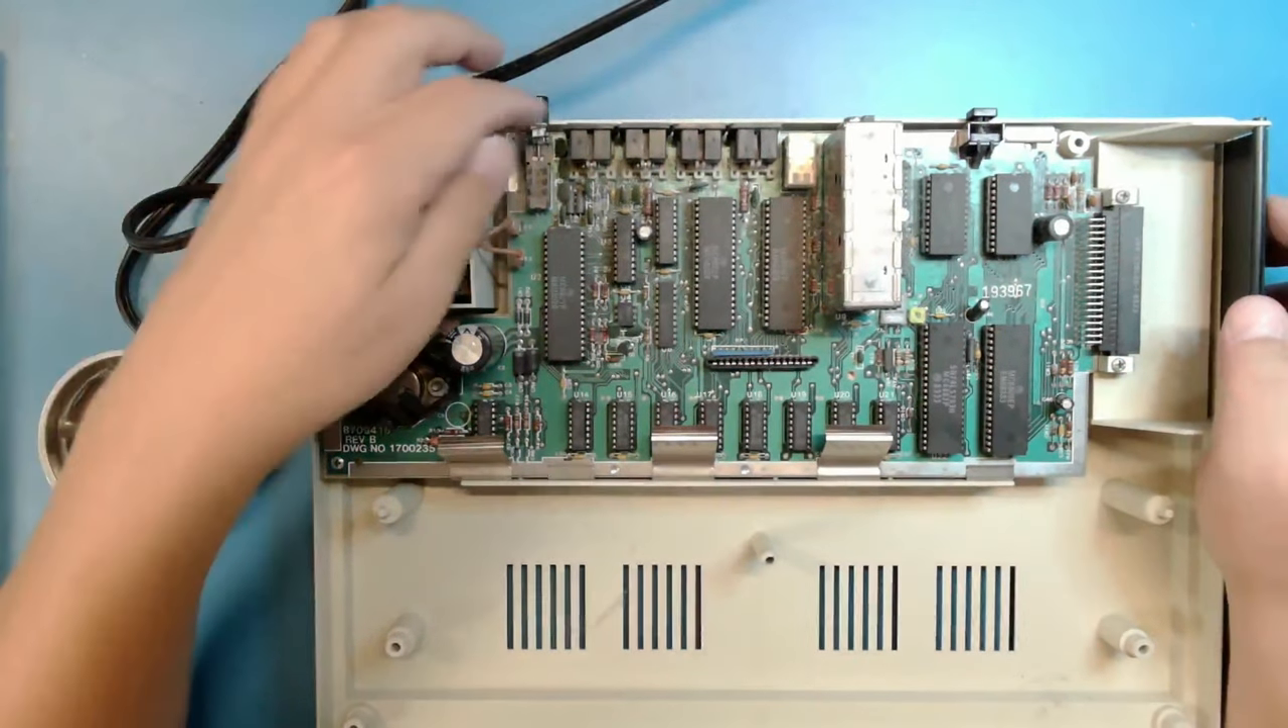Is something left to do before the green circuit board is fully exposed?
No.